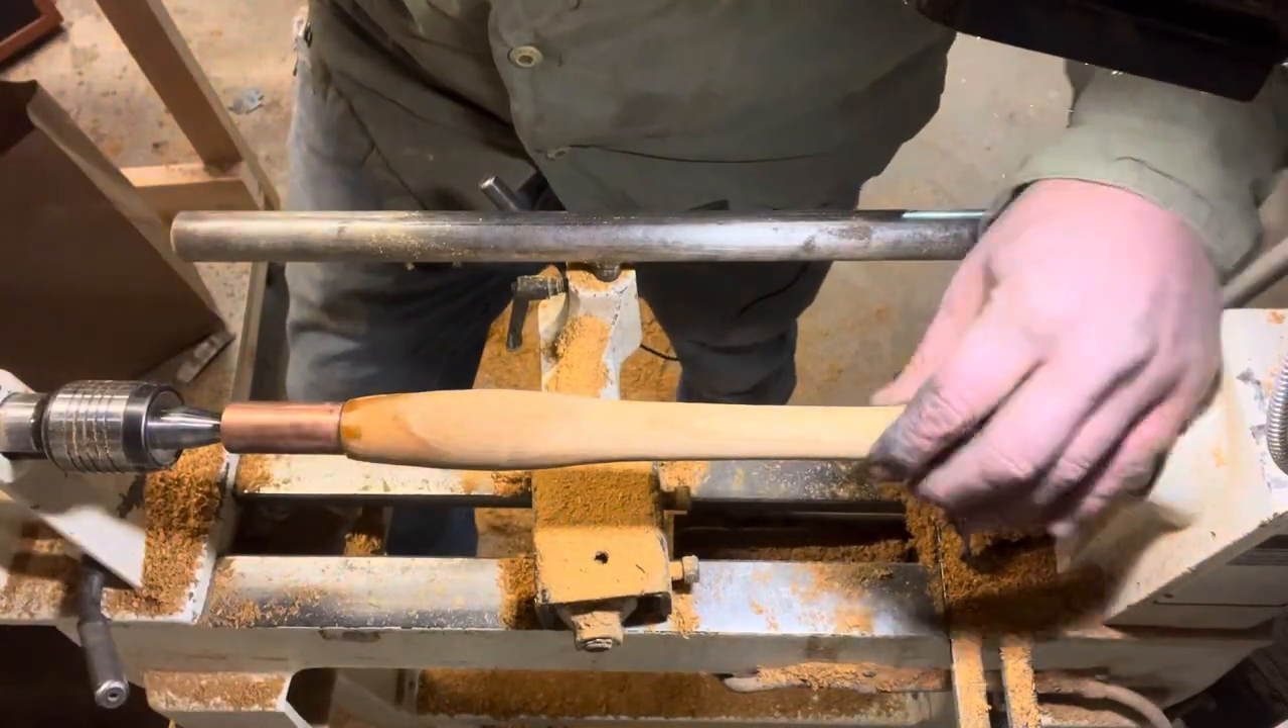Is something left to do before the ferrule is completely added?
No.